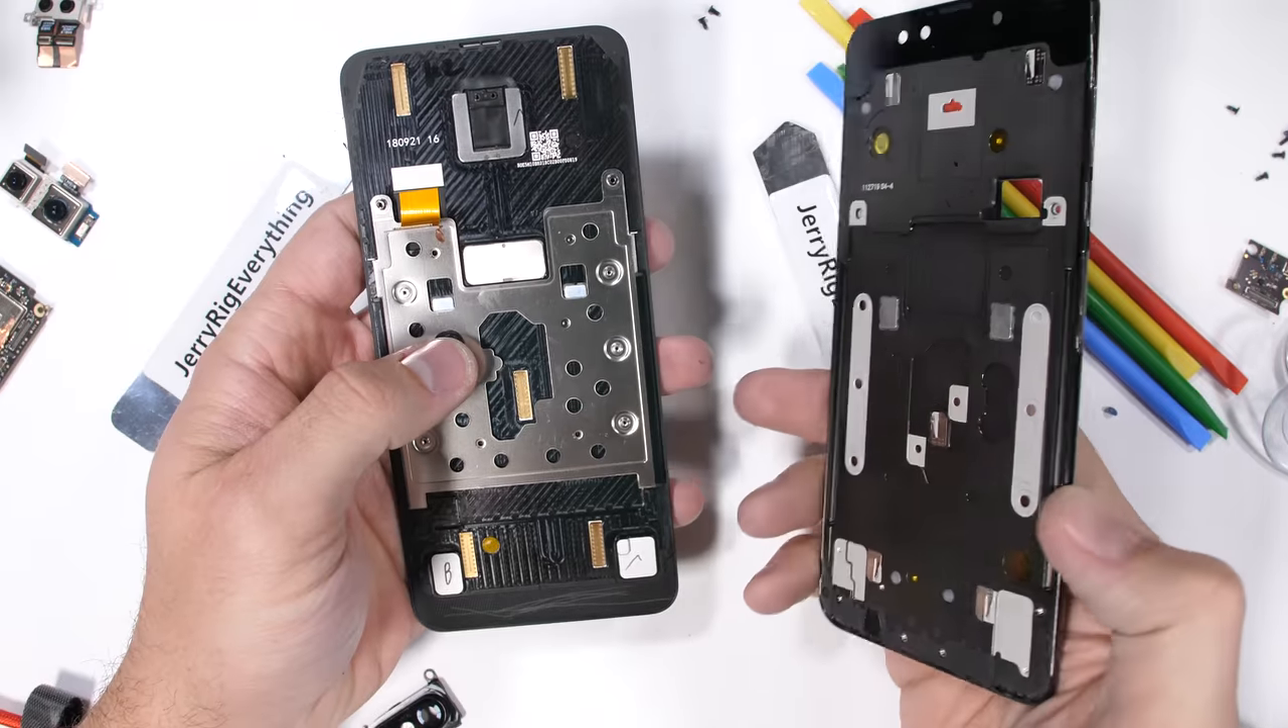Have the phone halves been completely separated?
Yes.